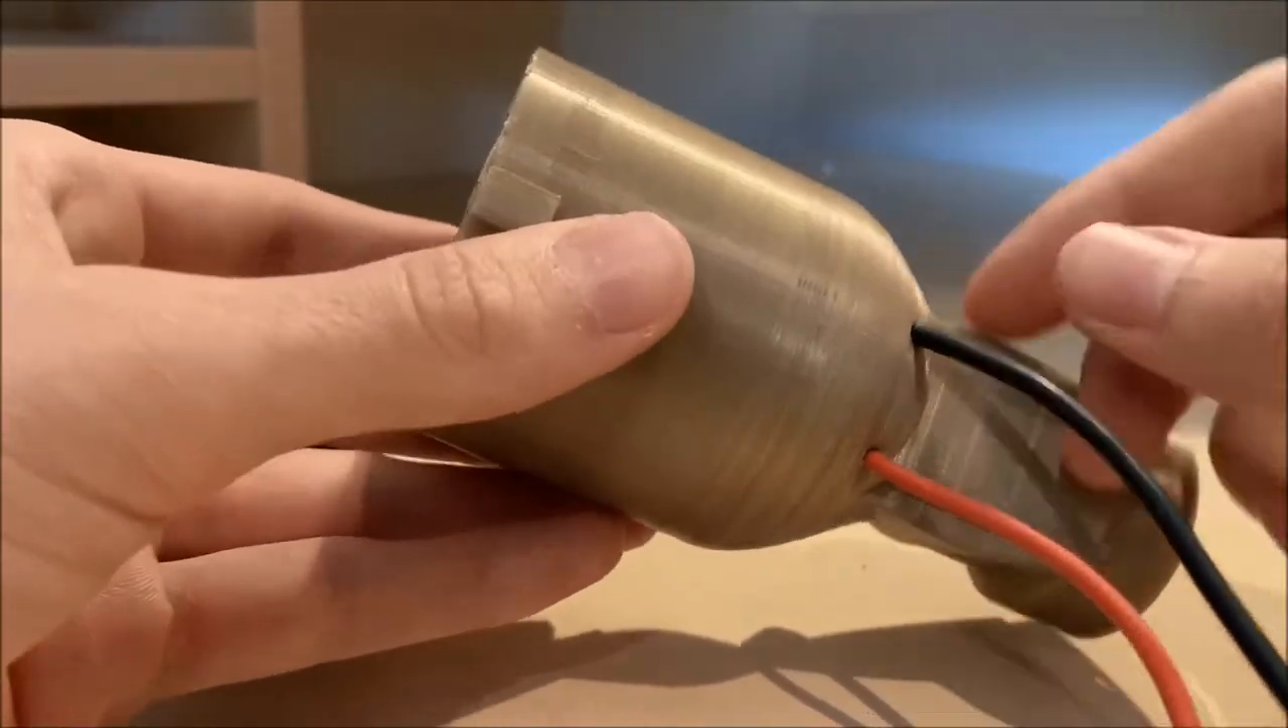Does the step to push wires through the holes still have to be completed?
No.